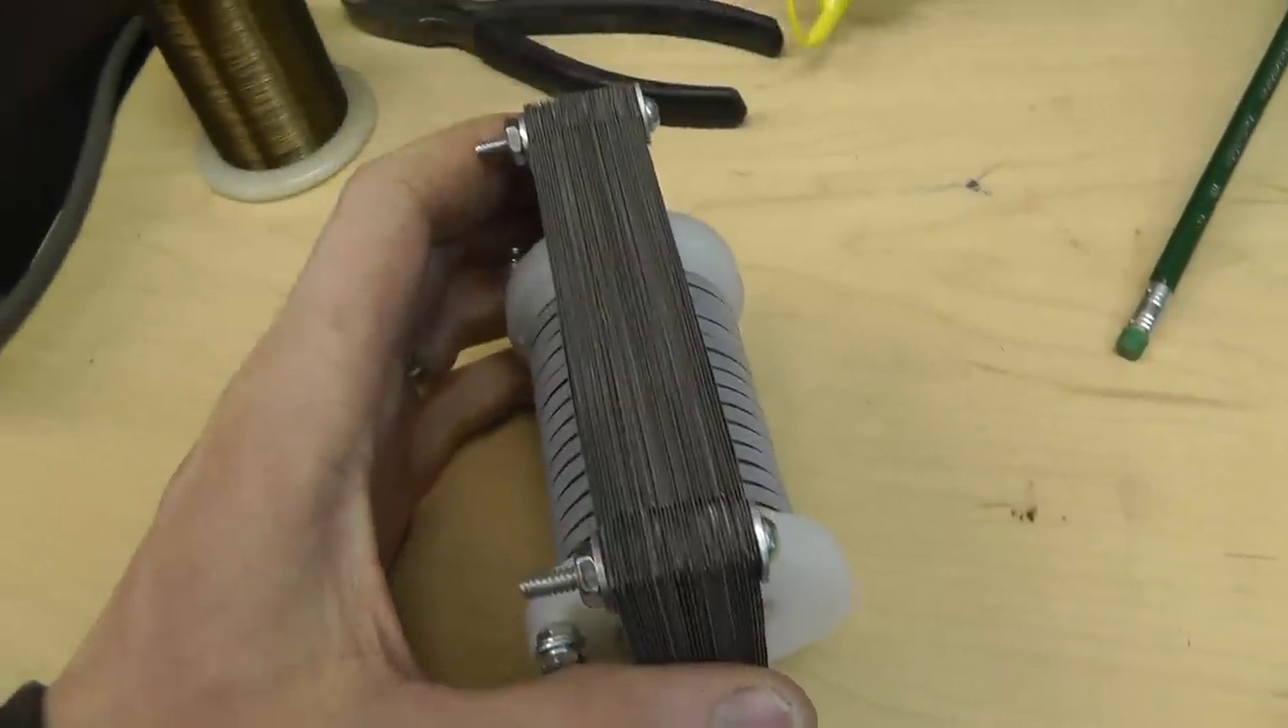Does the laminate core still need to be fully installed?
No.